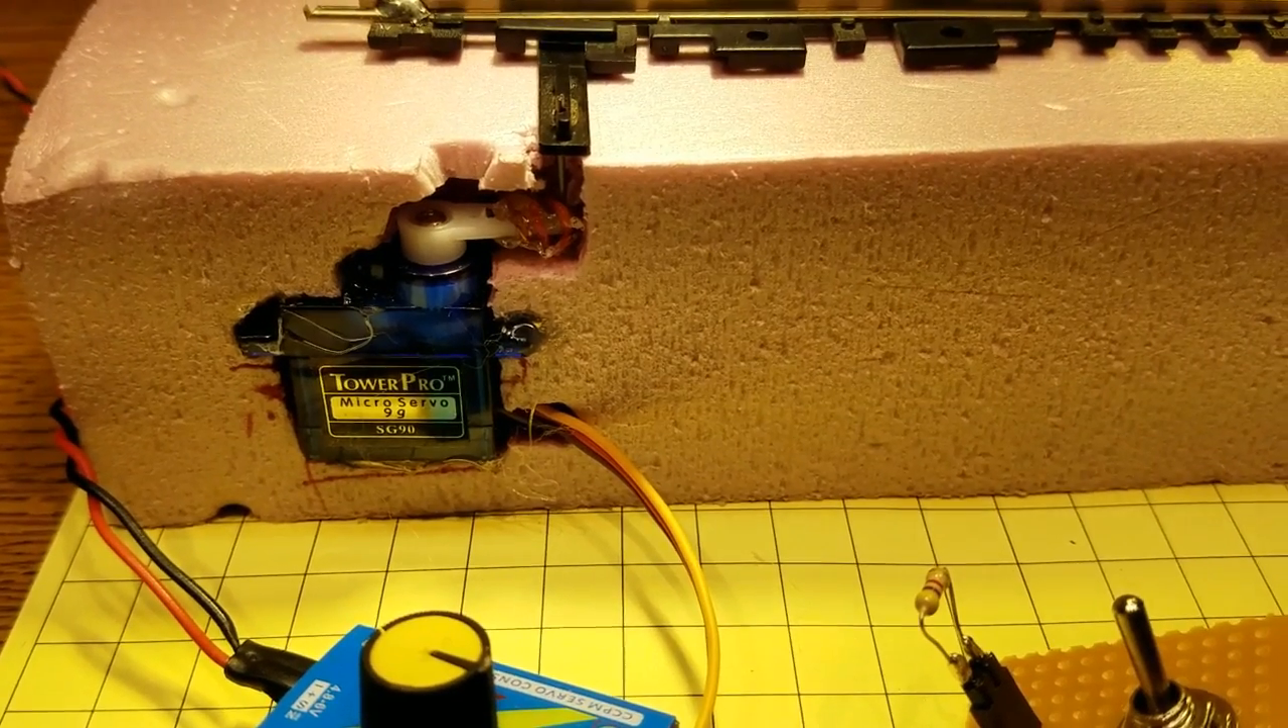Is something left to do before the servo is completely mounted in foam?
No.